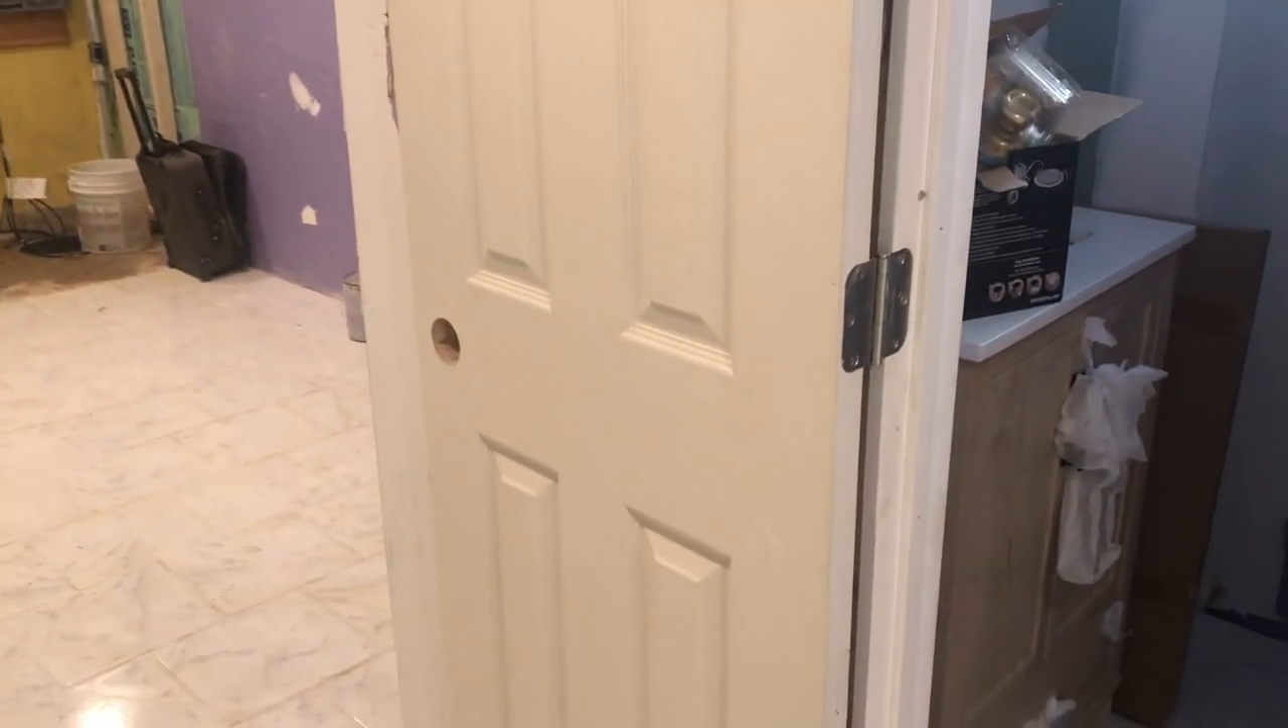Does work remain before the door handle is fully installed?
Yes.